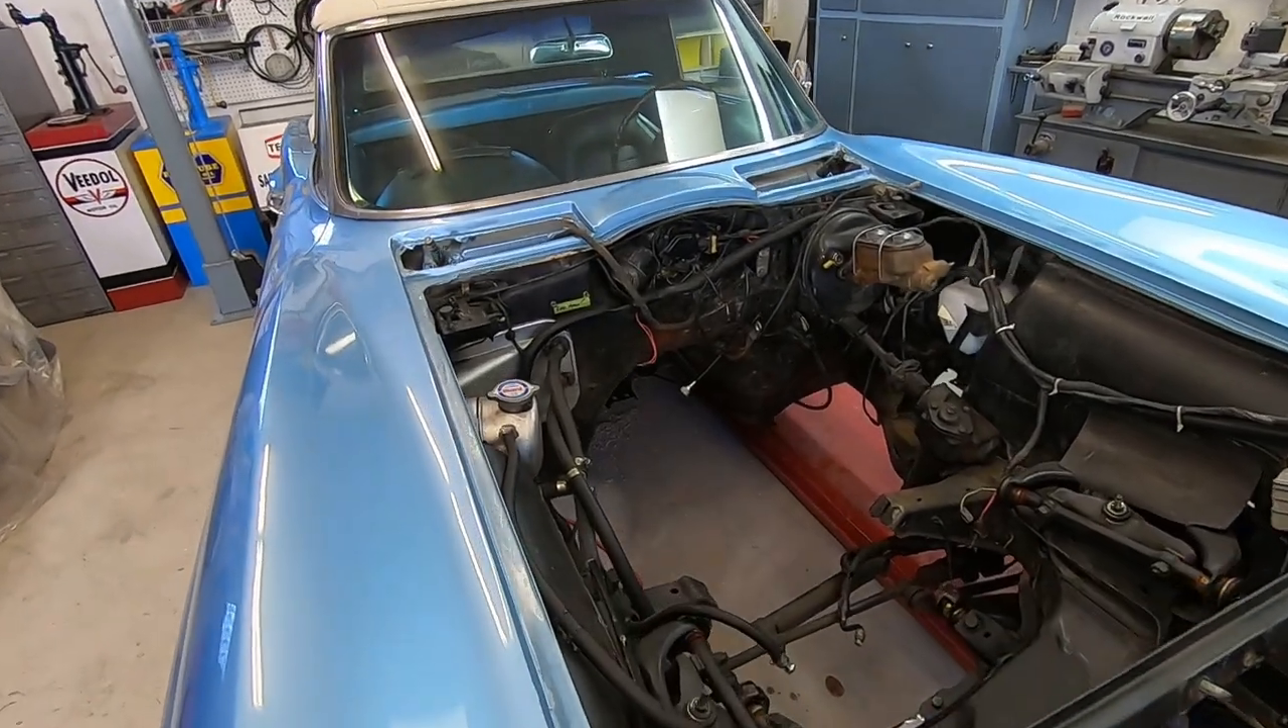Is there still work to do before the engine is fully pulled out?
No.